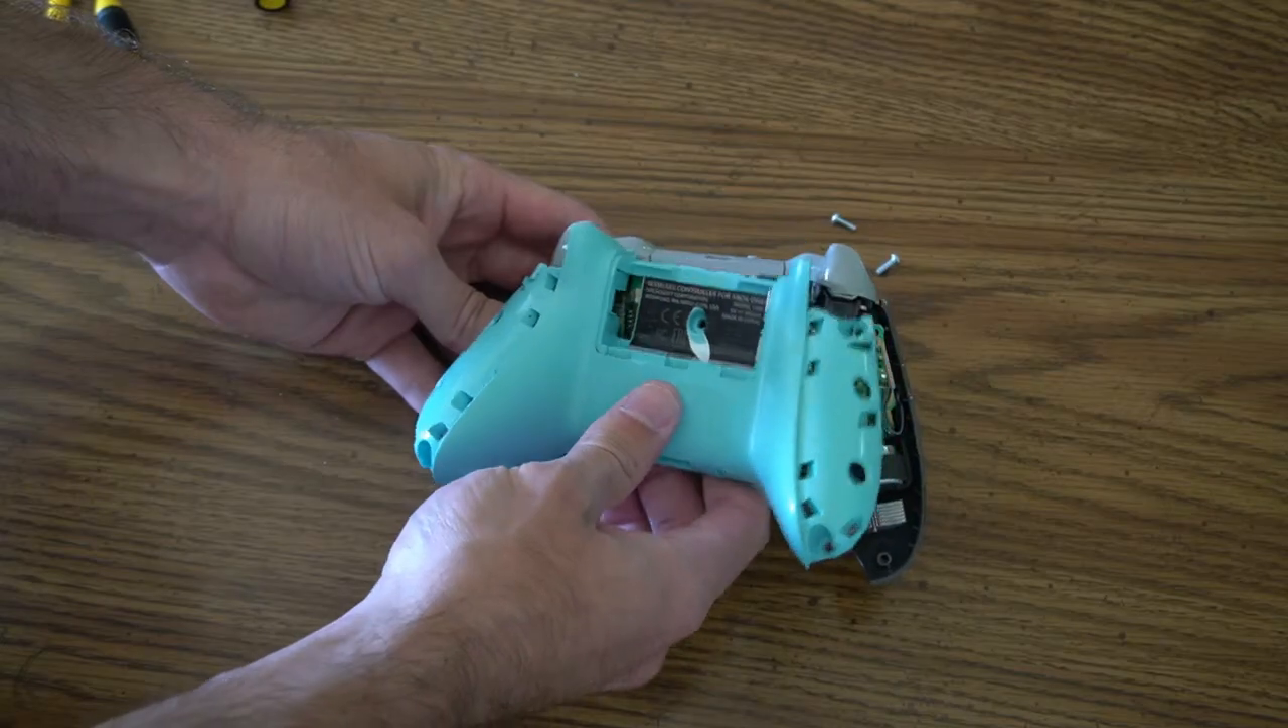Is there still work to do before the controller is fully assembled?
Yes.